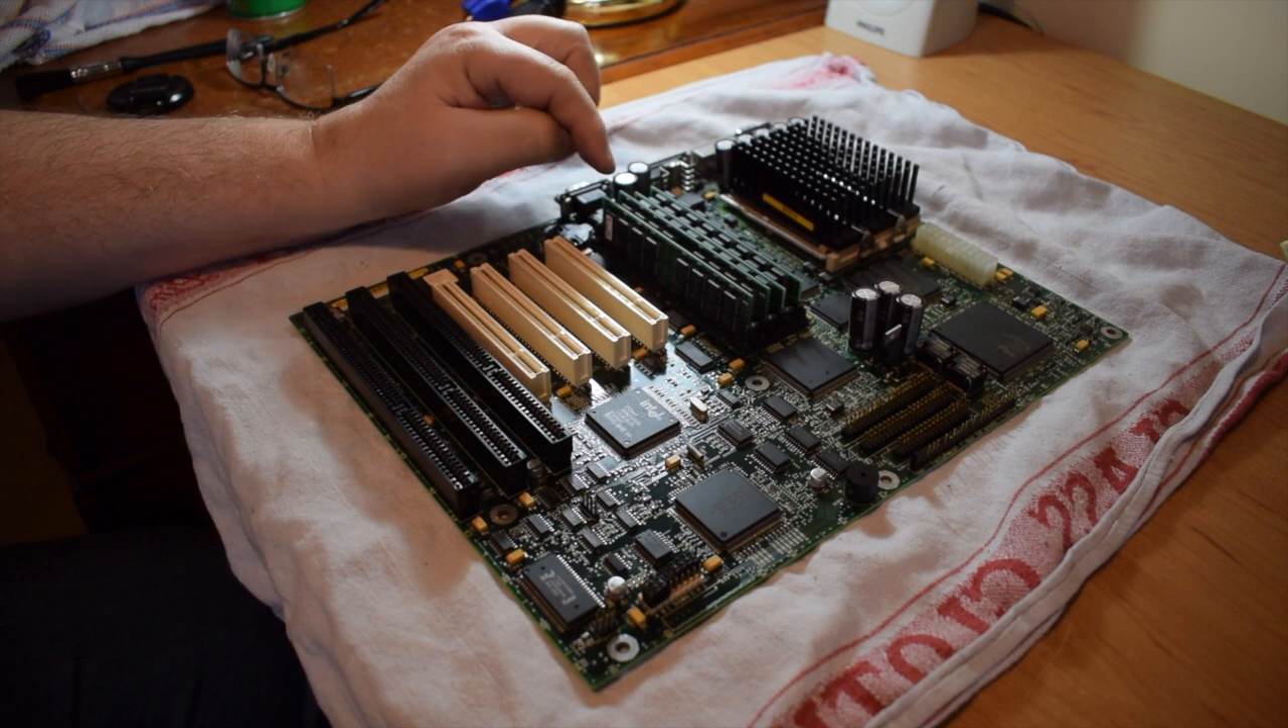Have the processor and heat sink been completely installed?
Yes.